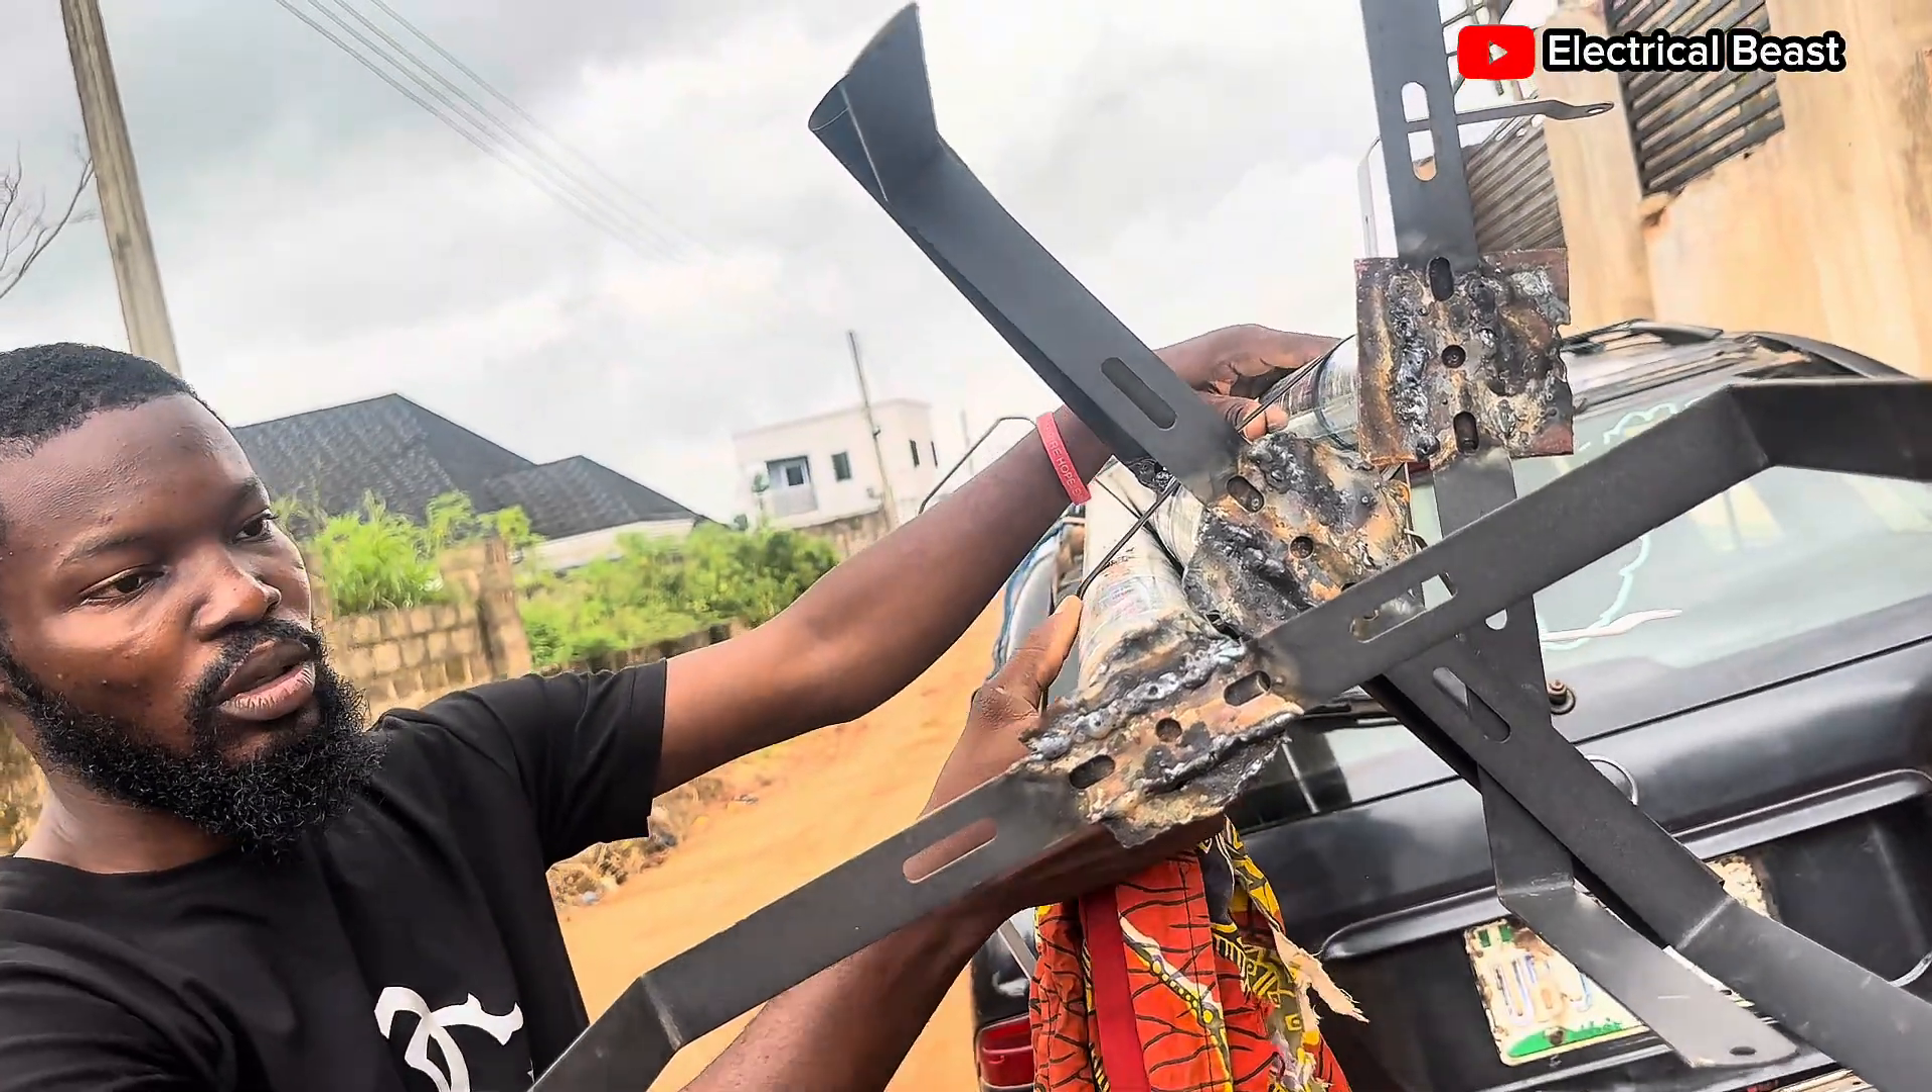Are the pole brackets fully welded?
Yes.